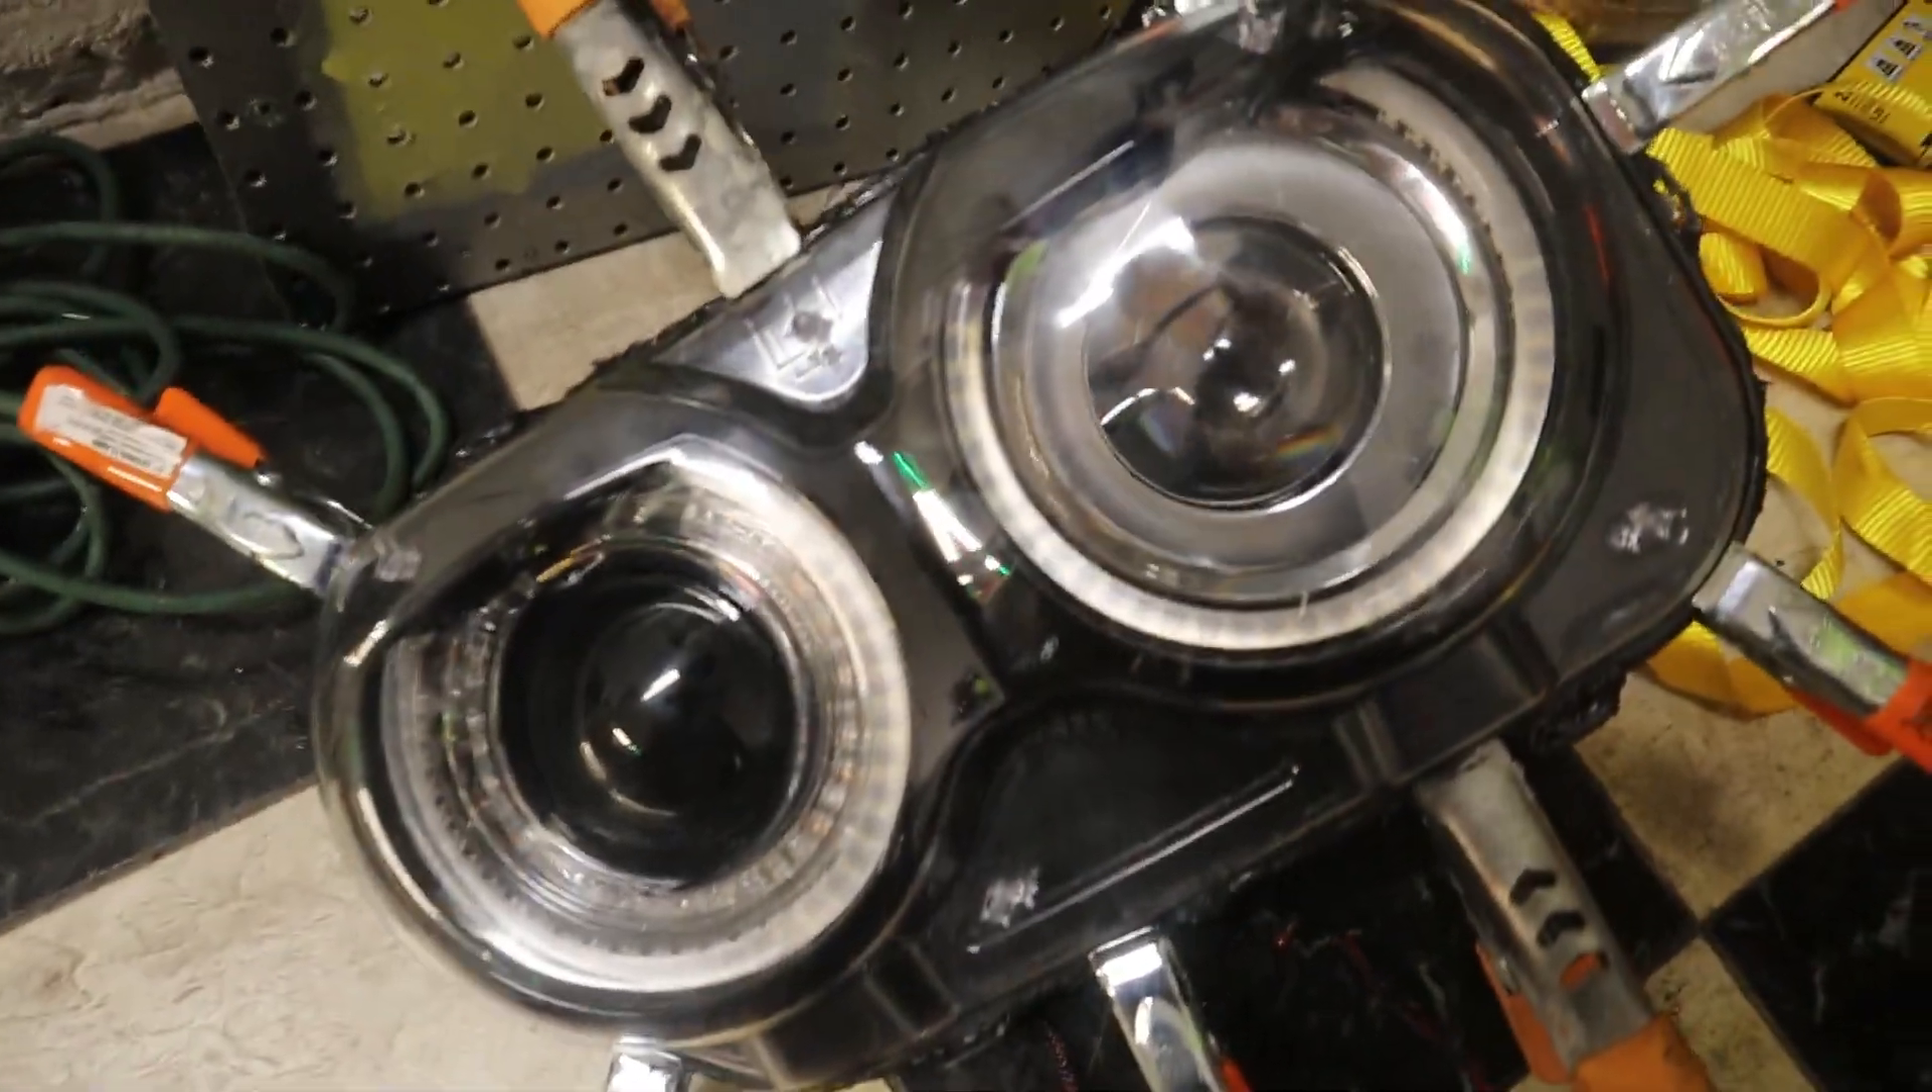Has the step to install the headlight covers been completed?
Yes.